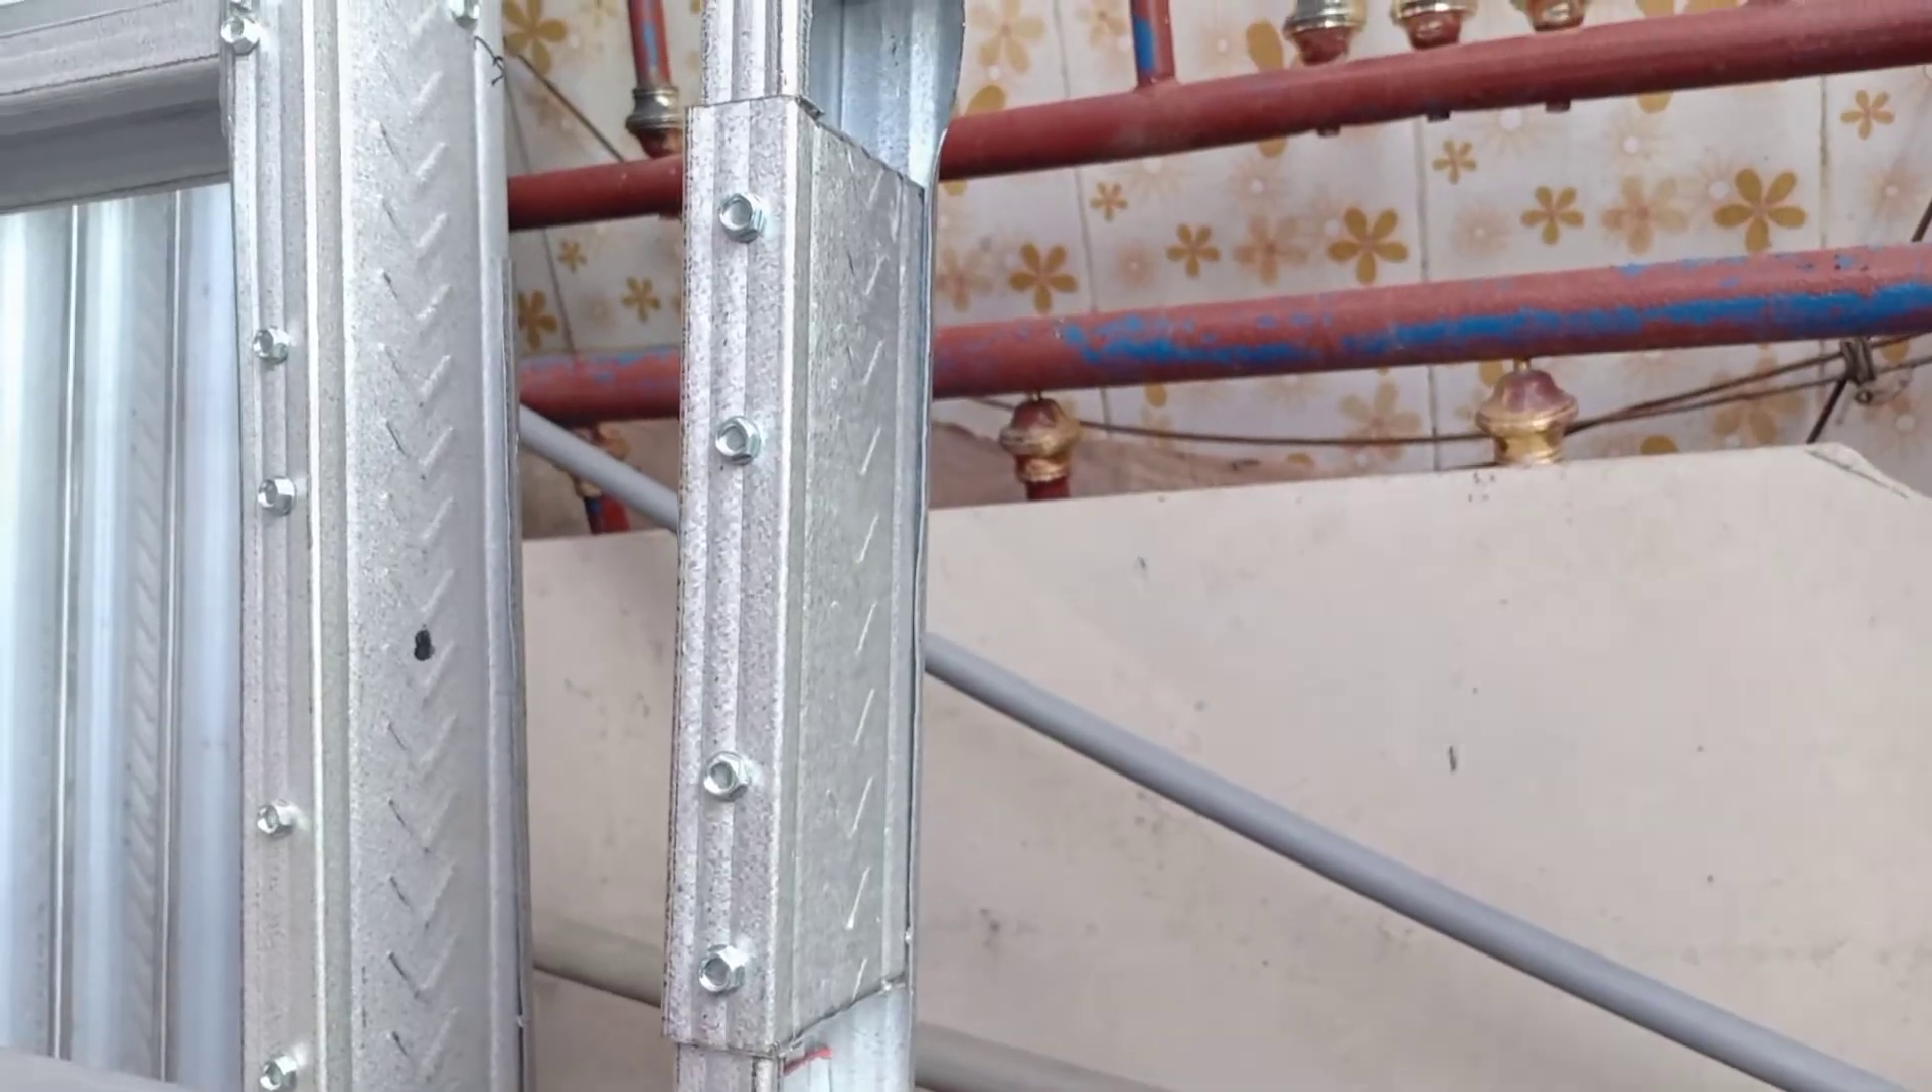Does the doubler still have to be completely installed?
No.